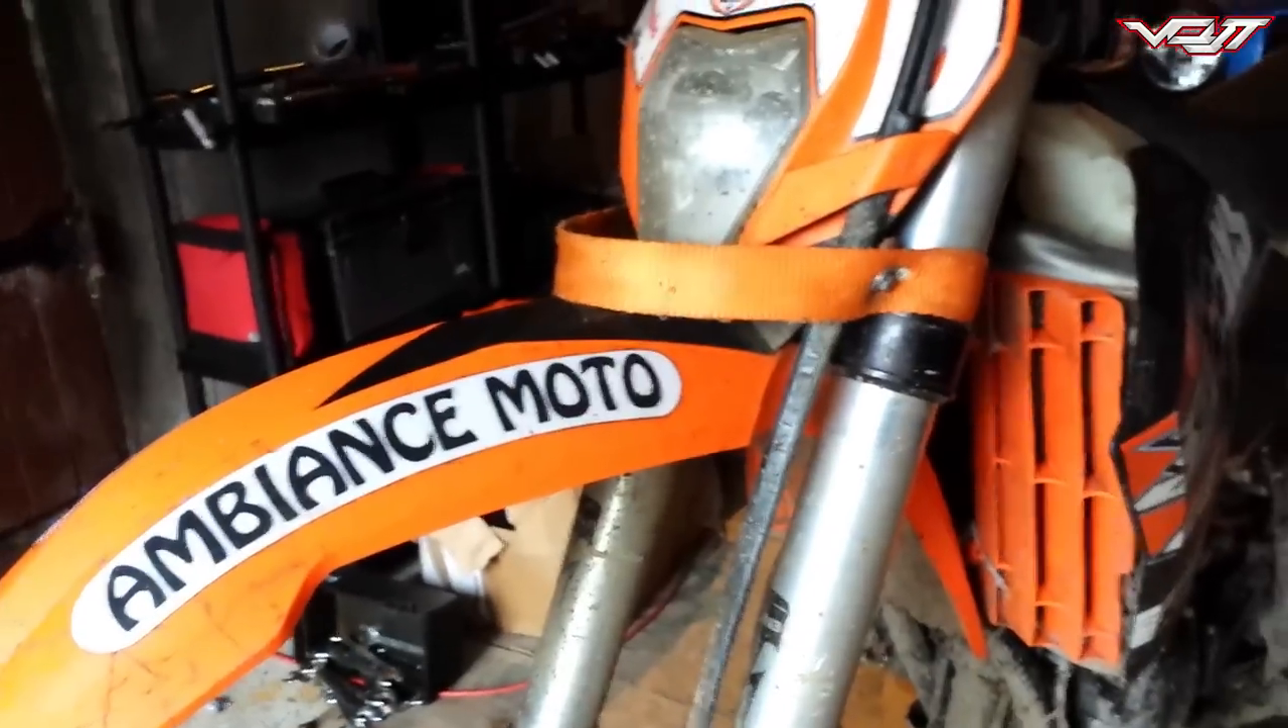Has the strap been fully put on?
Yes.